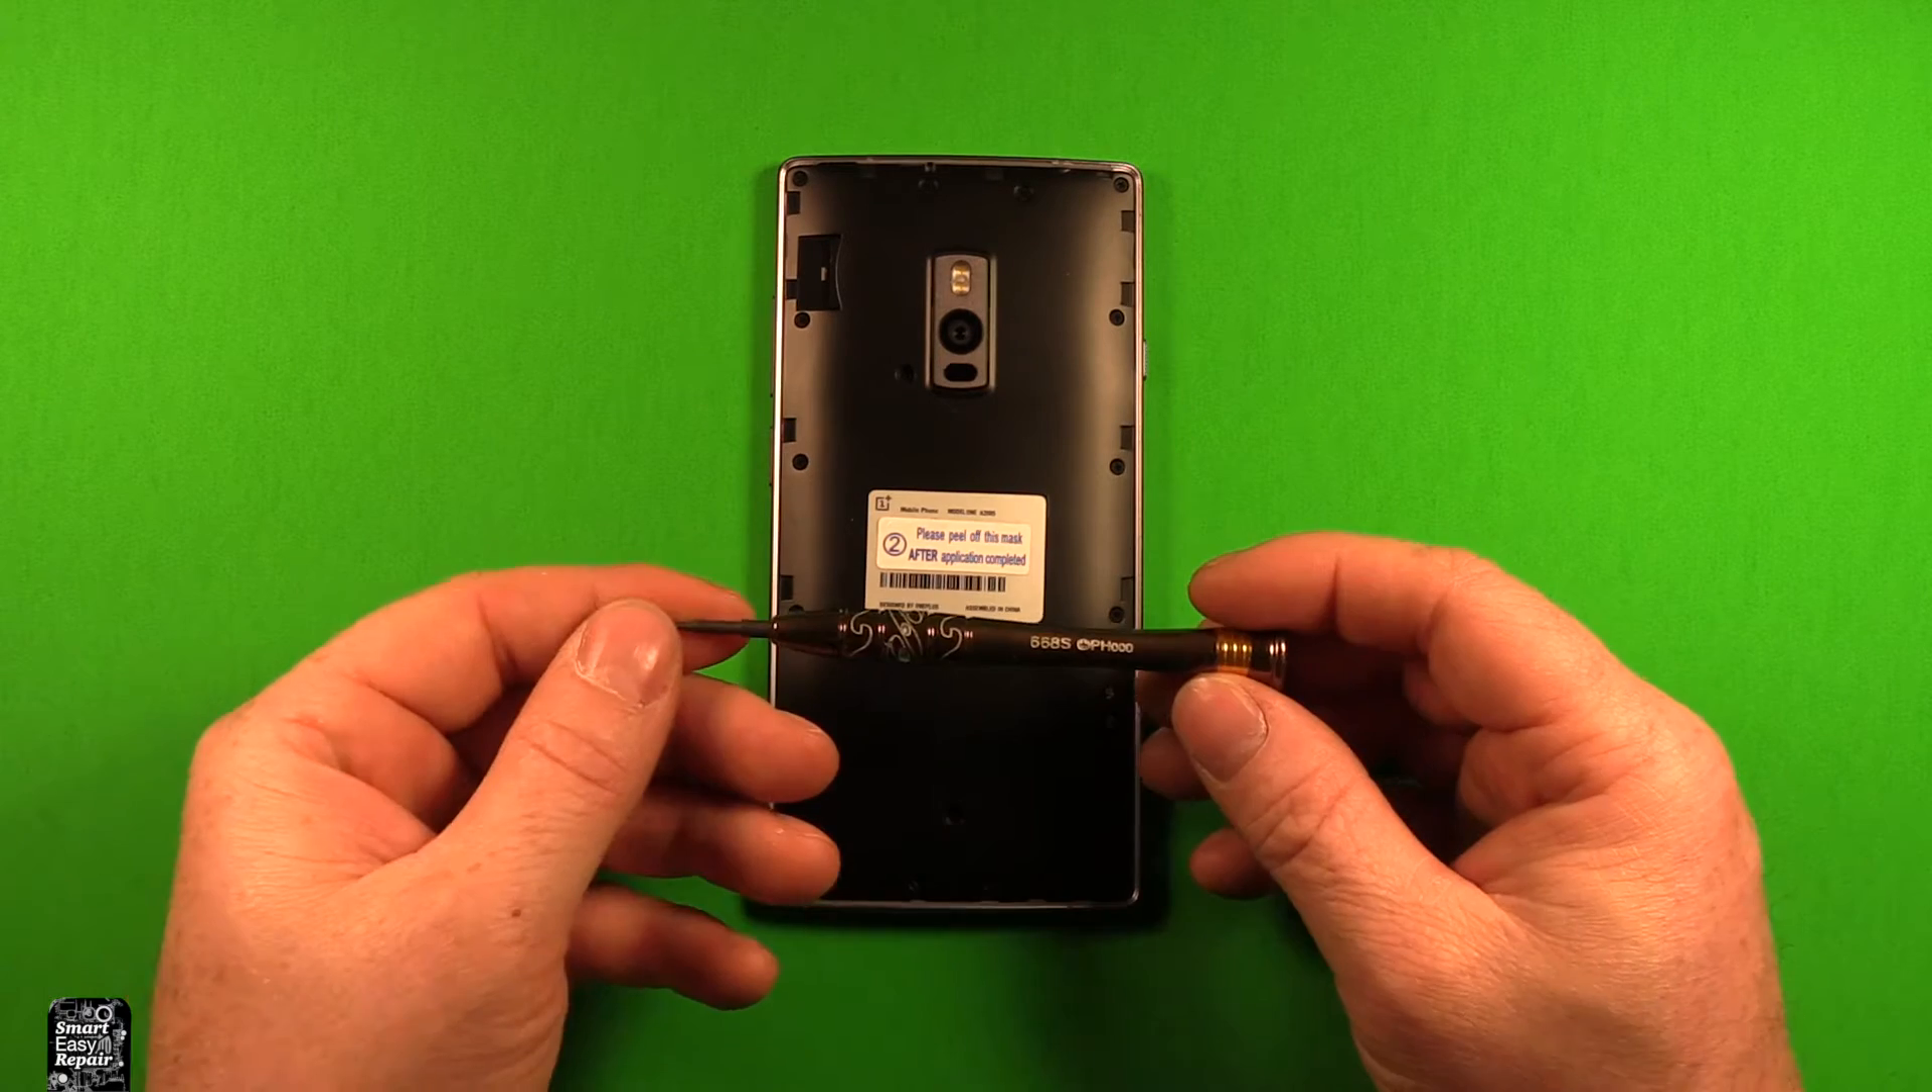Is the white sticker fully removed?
No.